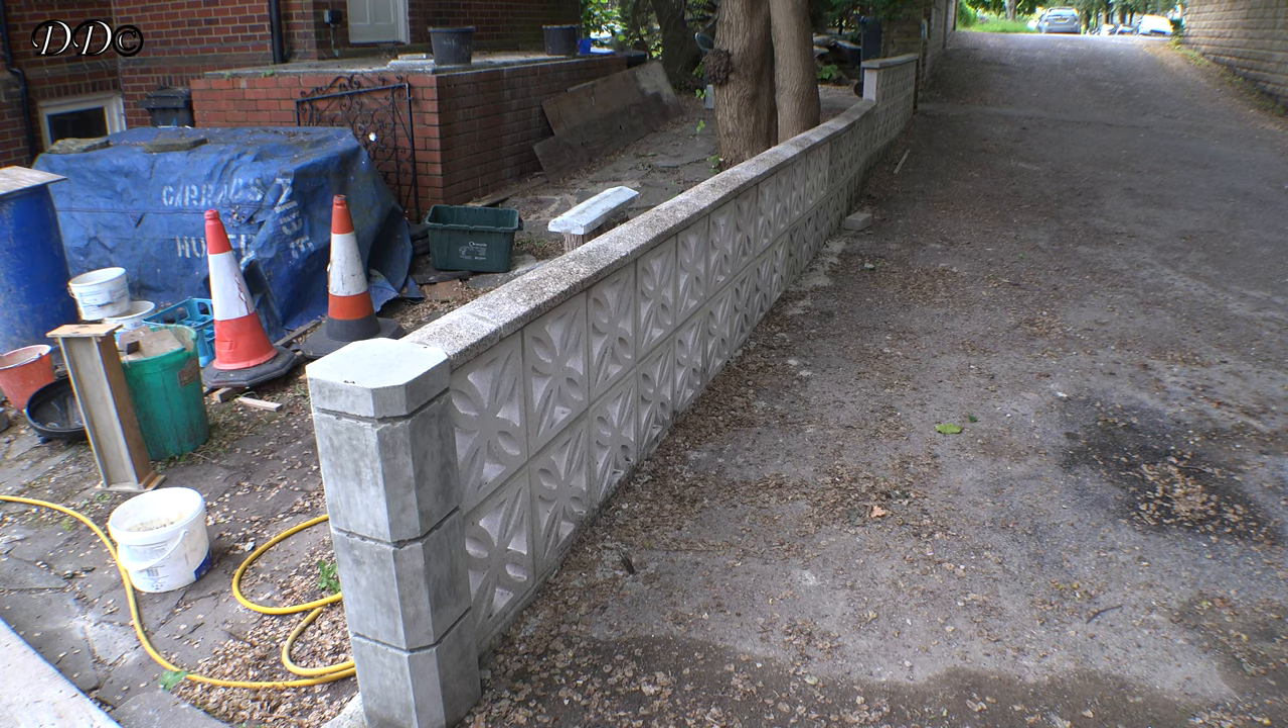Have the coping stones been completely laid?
Yes.